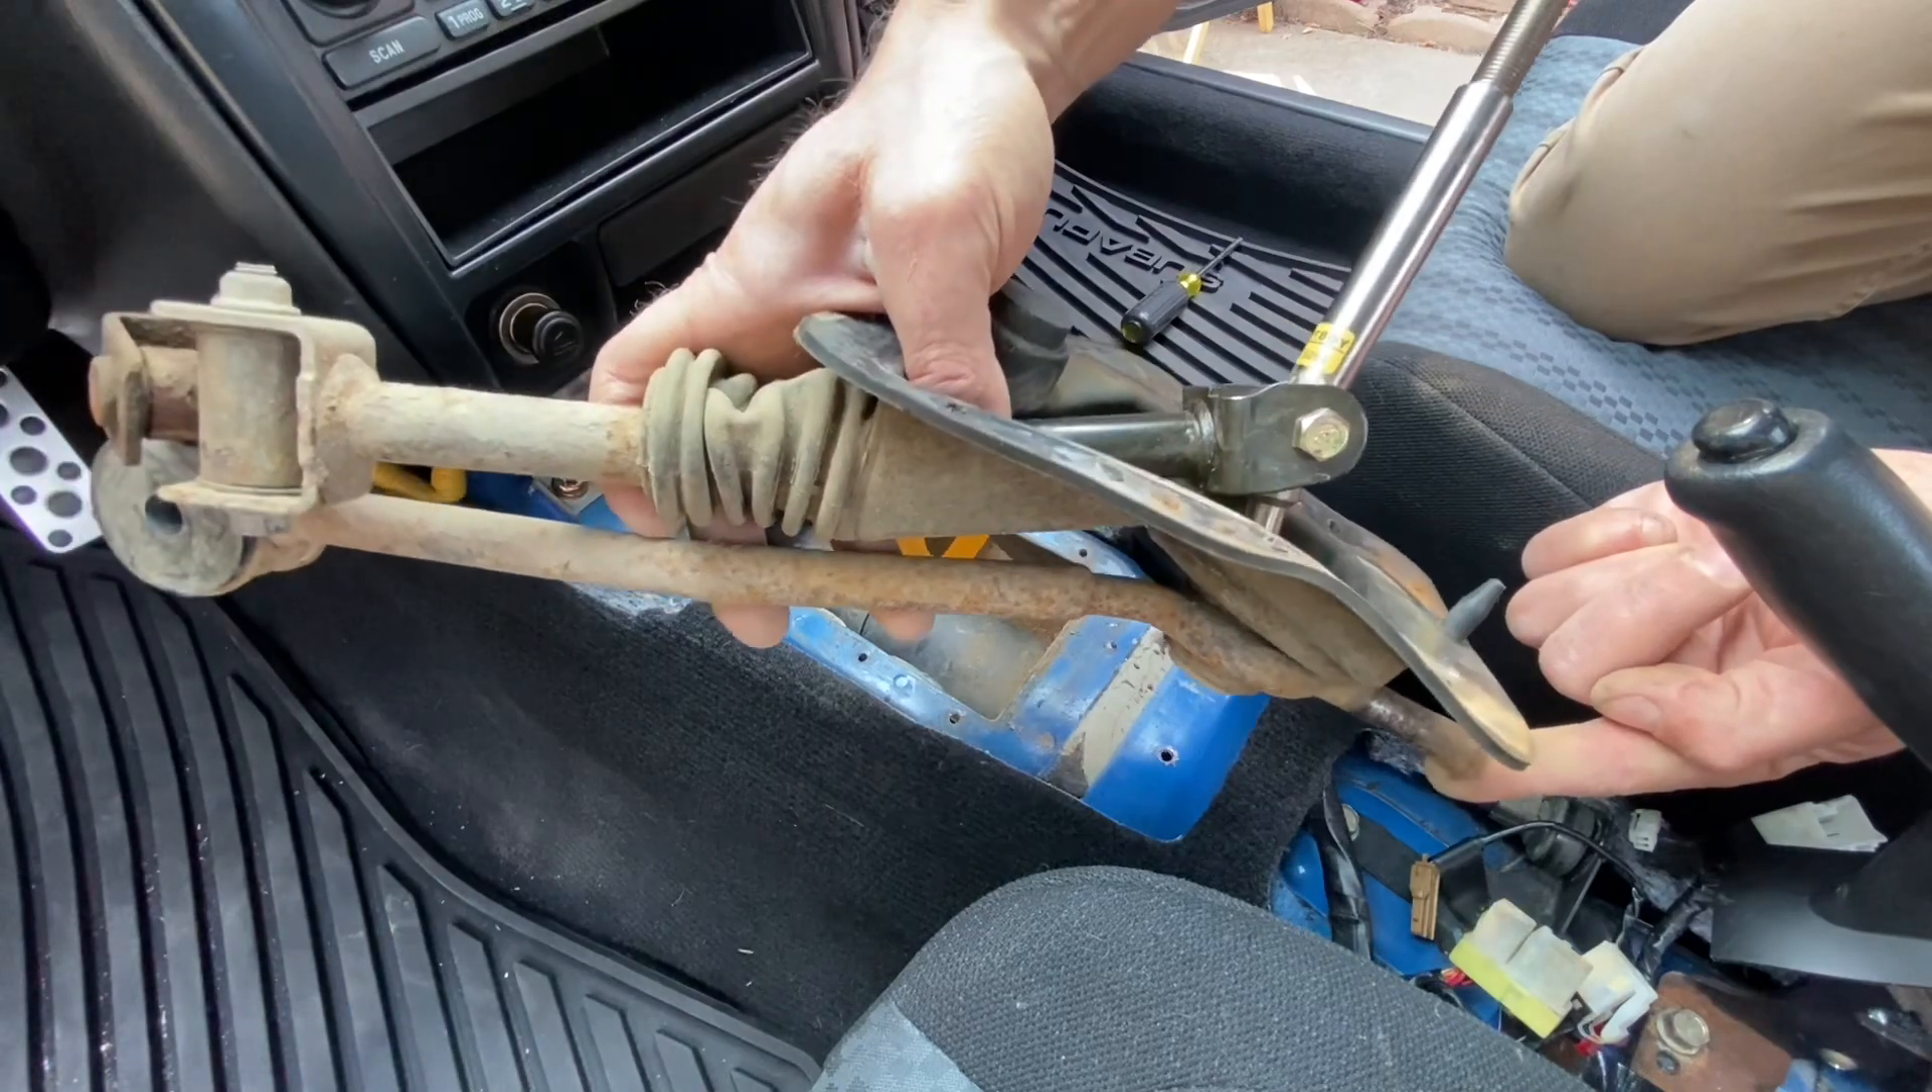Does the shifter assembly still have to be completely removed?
No.